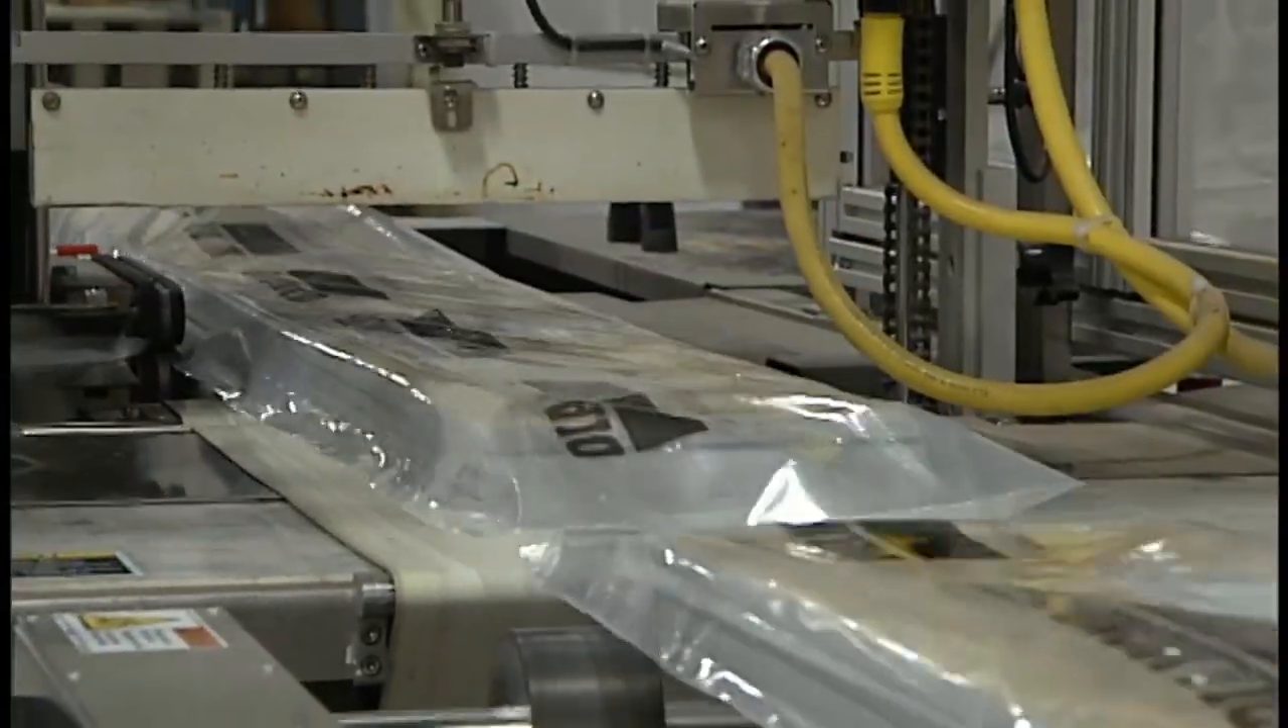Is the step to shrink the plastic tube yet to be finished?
Yes.